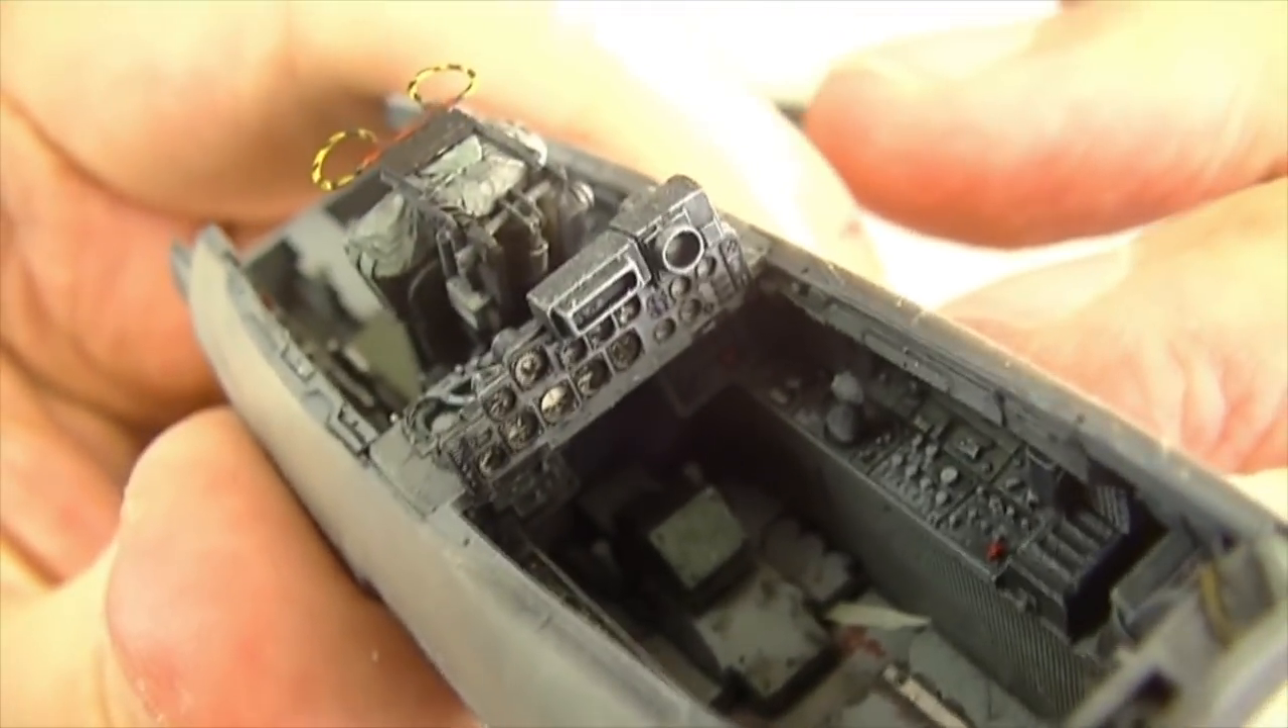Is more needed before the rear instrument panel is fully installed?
No.